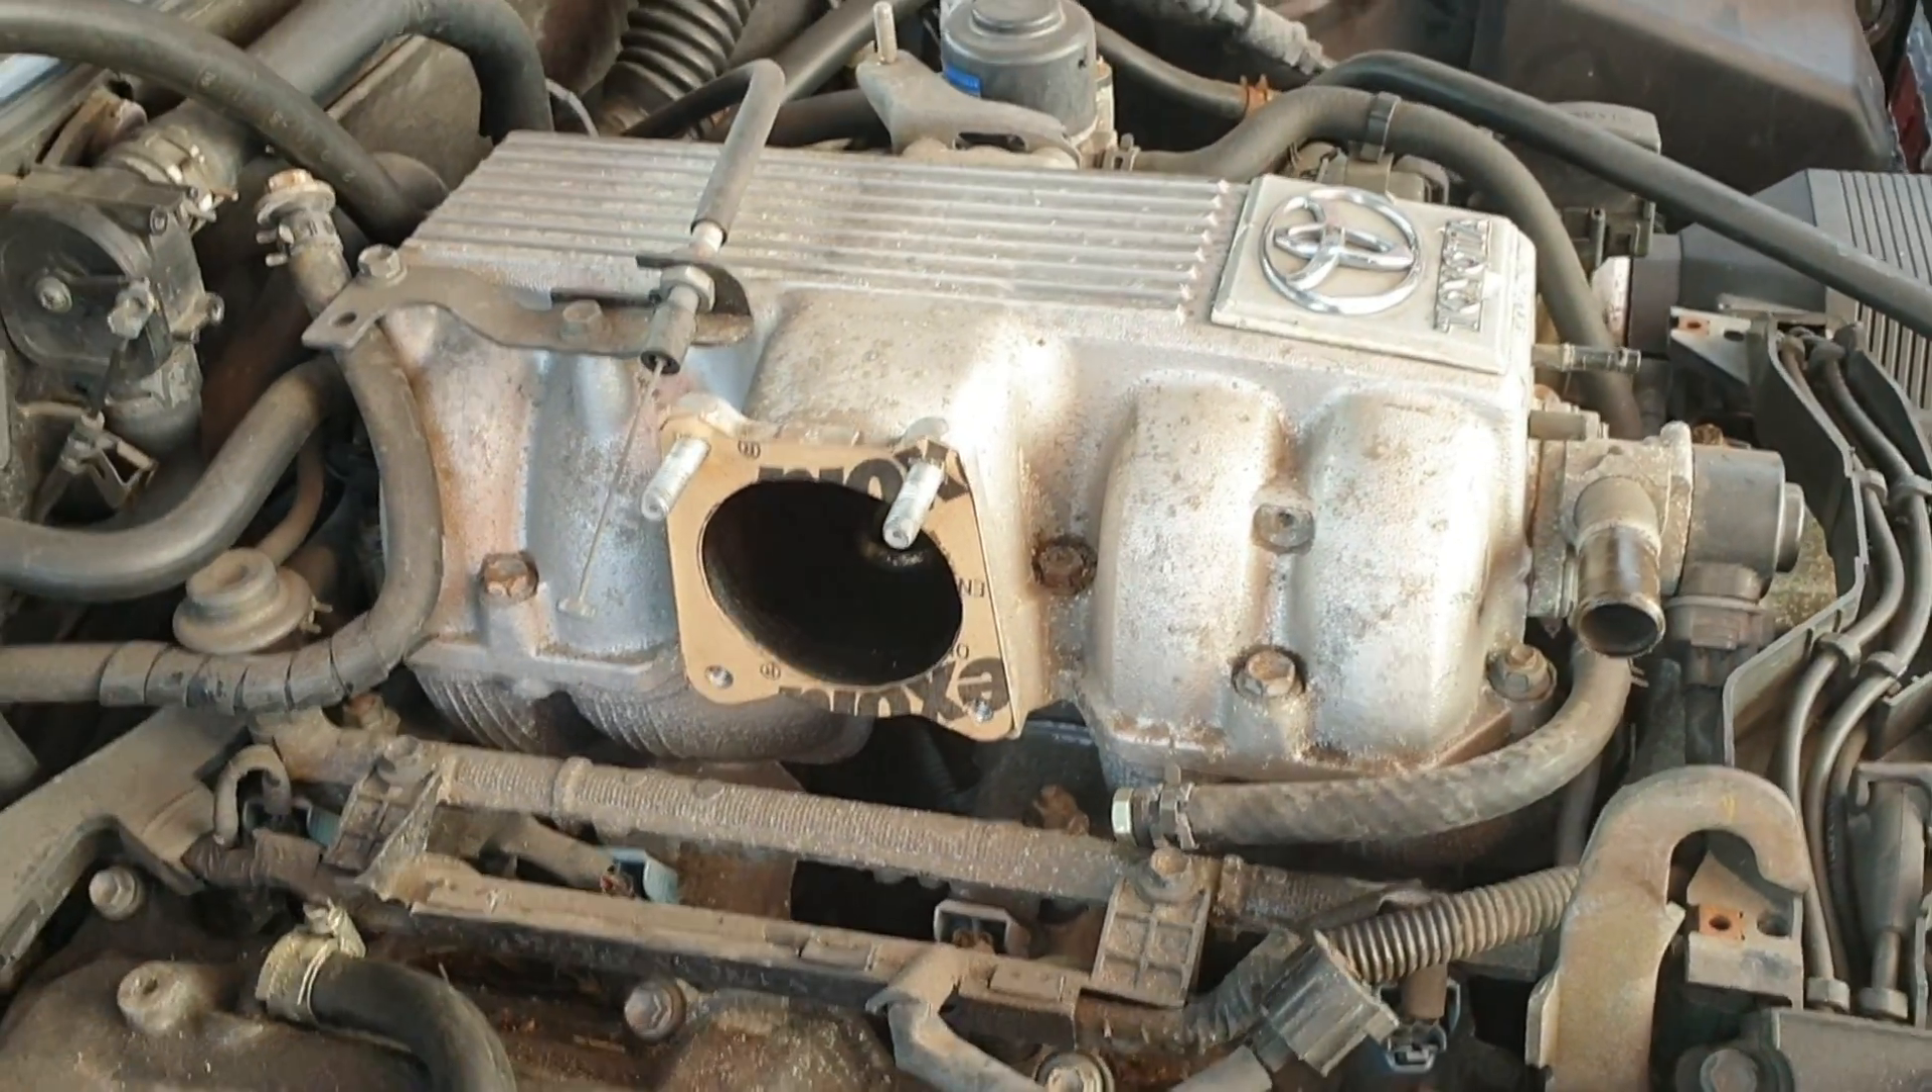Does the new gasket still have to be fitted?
No.